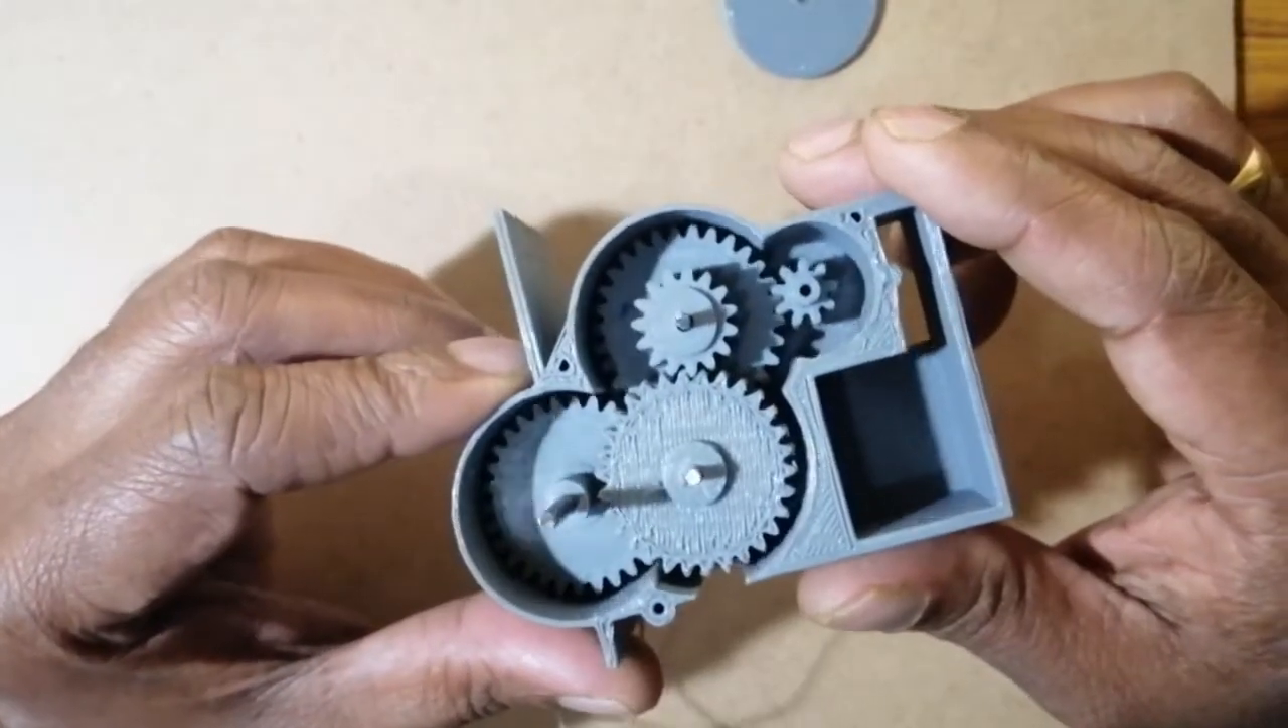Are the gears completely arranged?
Yes.